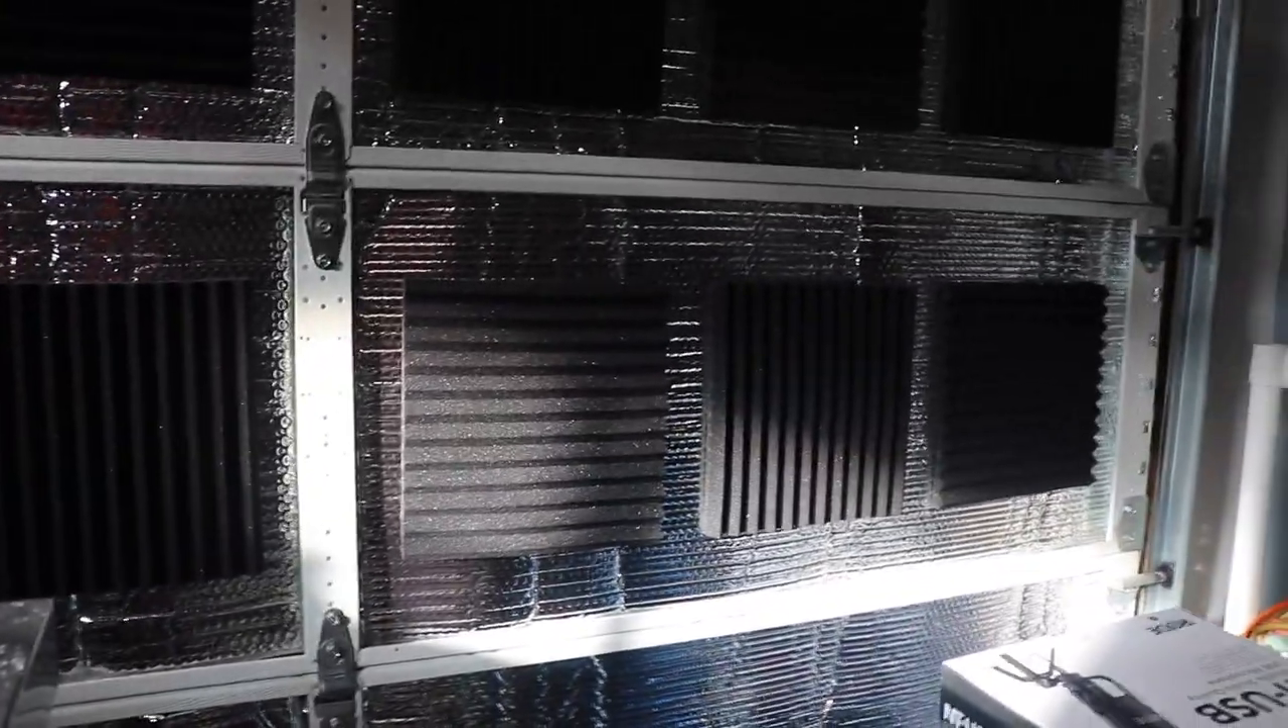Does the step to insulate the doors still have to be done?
No.